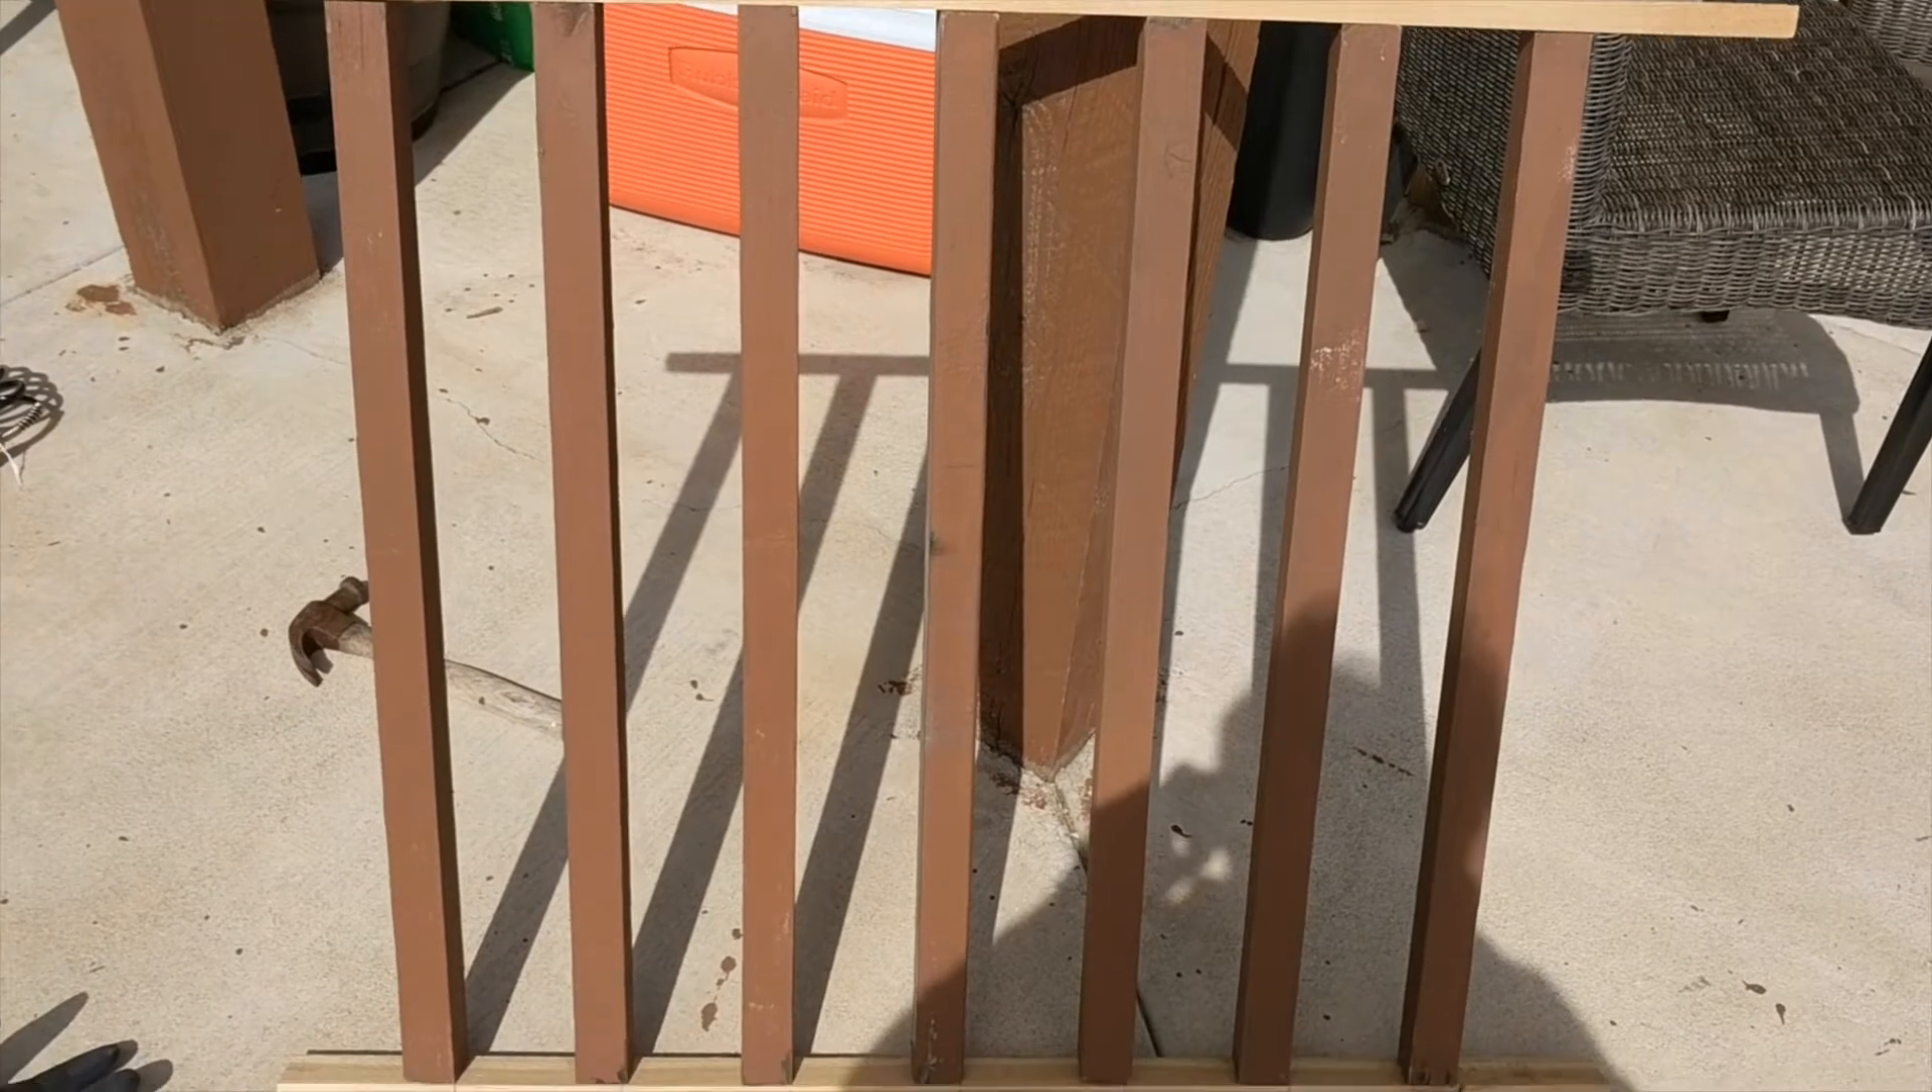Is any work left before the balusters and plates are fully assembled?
No.